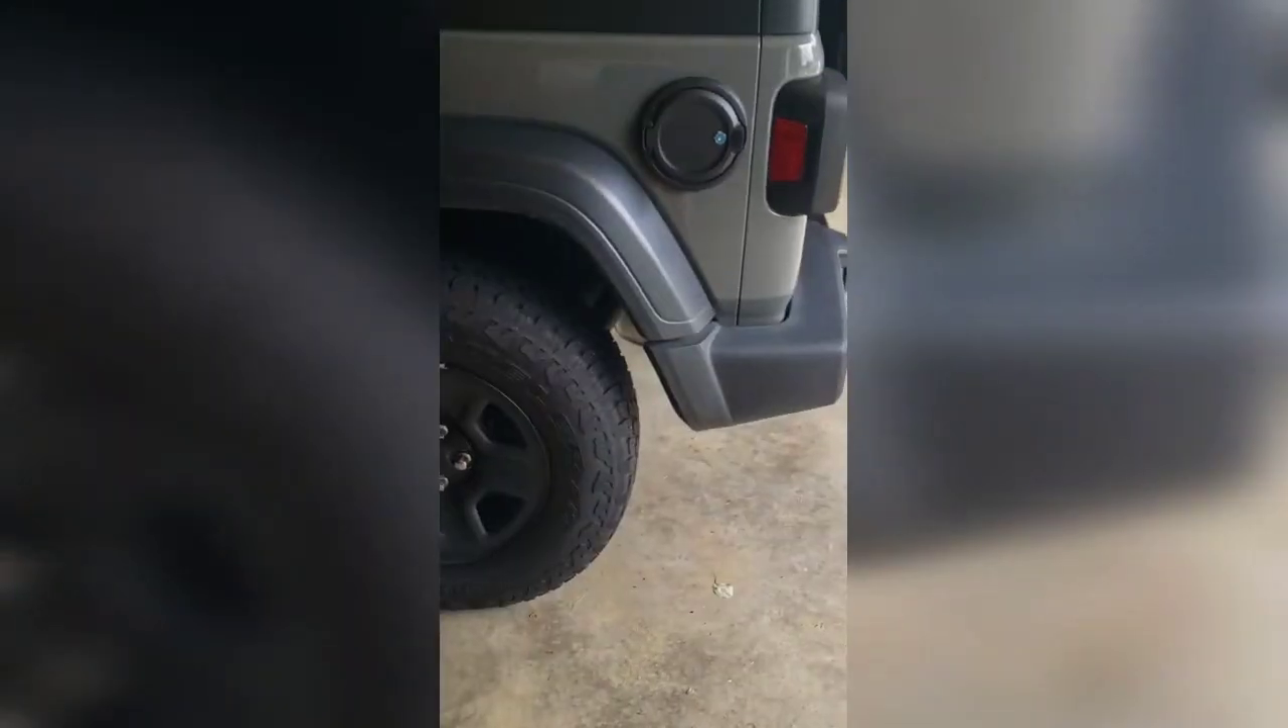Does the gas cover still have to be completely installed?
No.